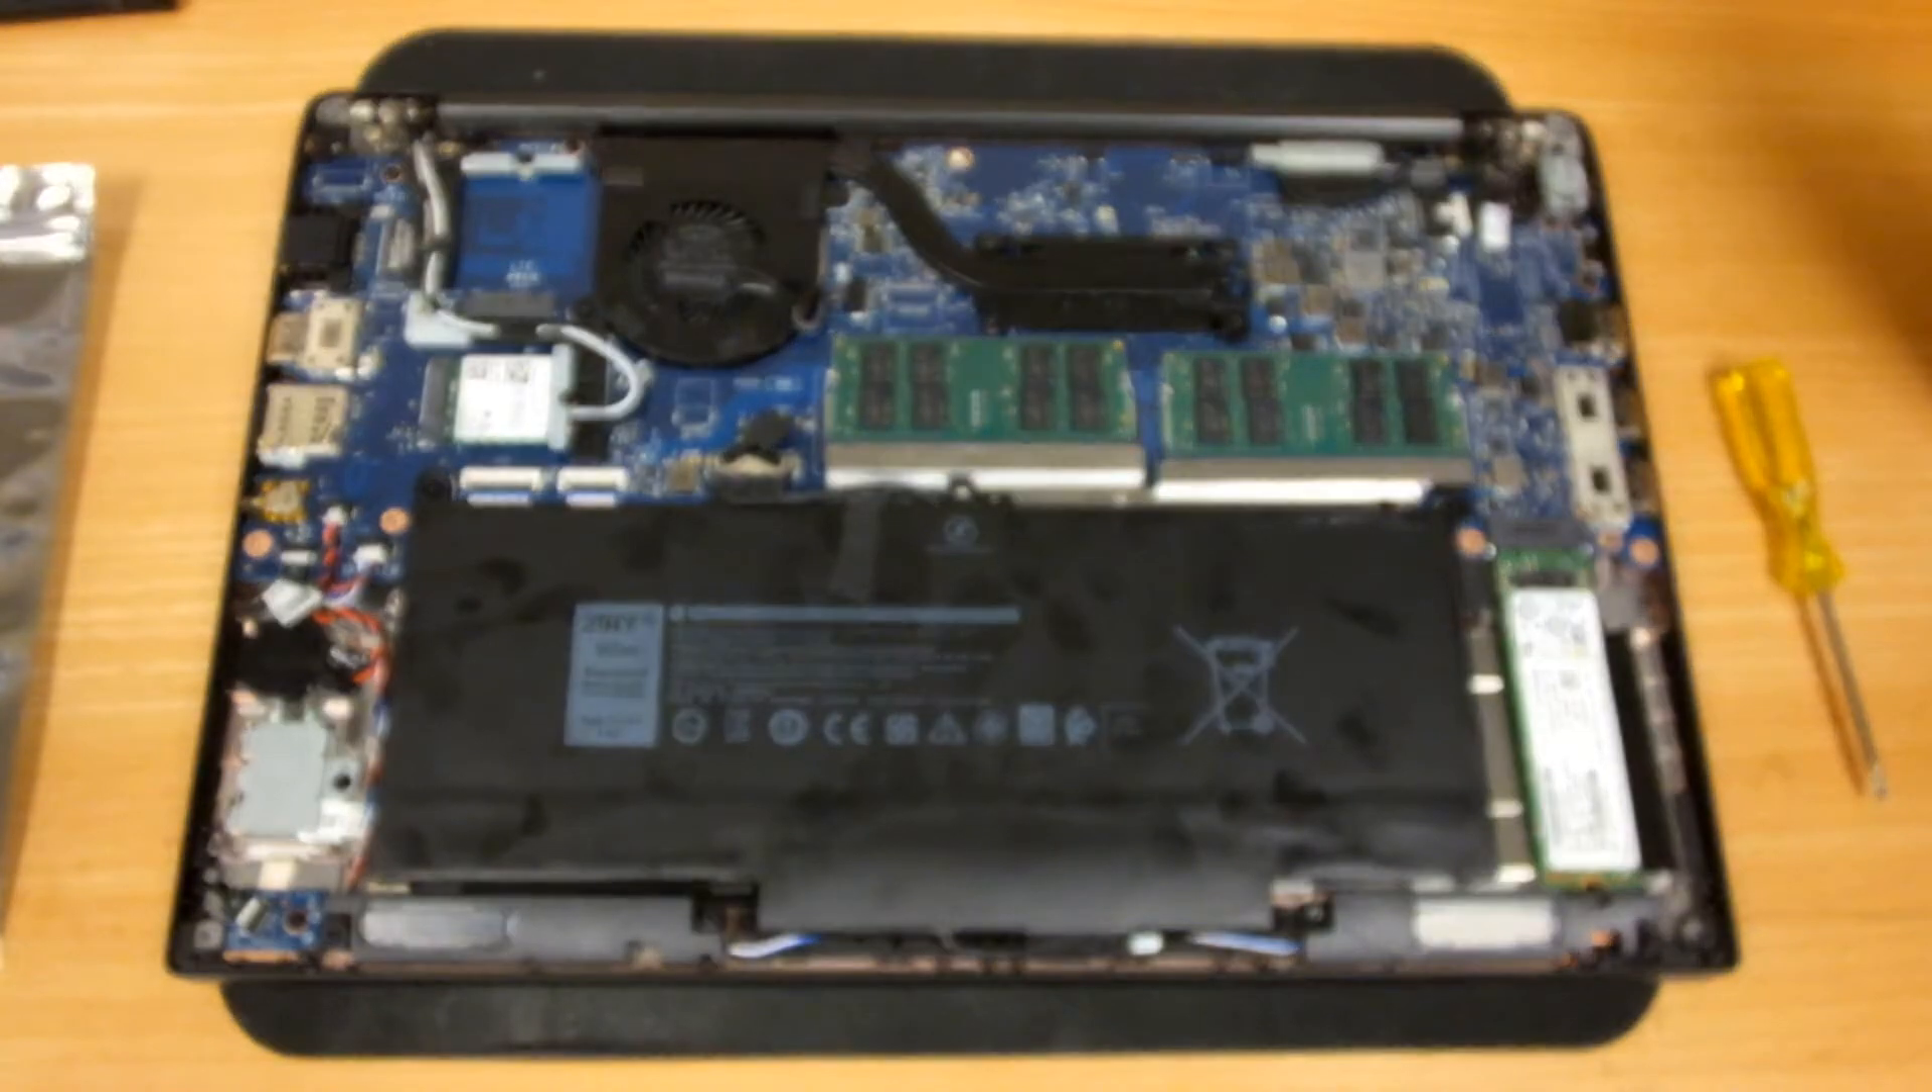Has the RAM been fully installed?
Yes.